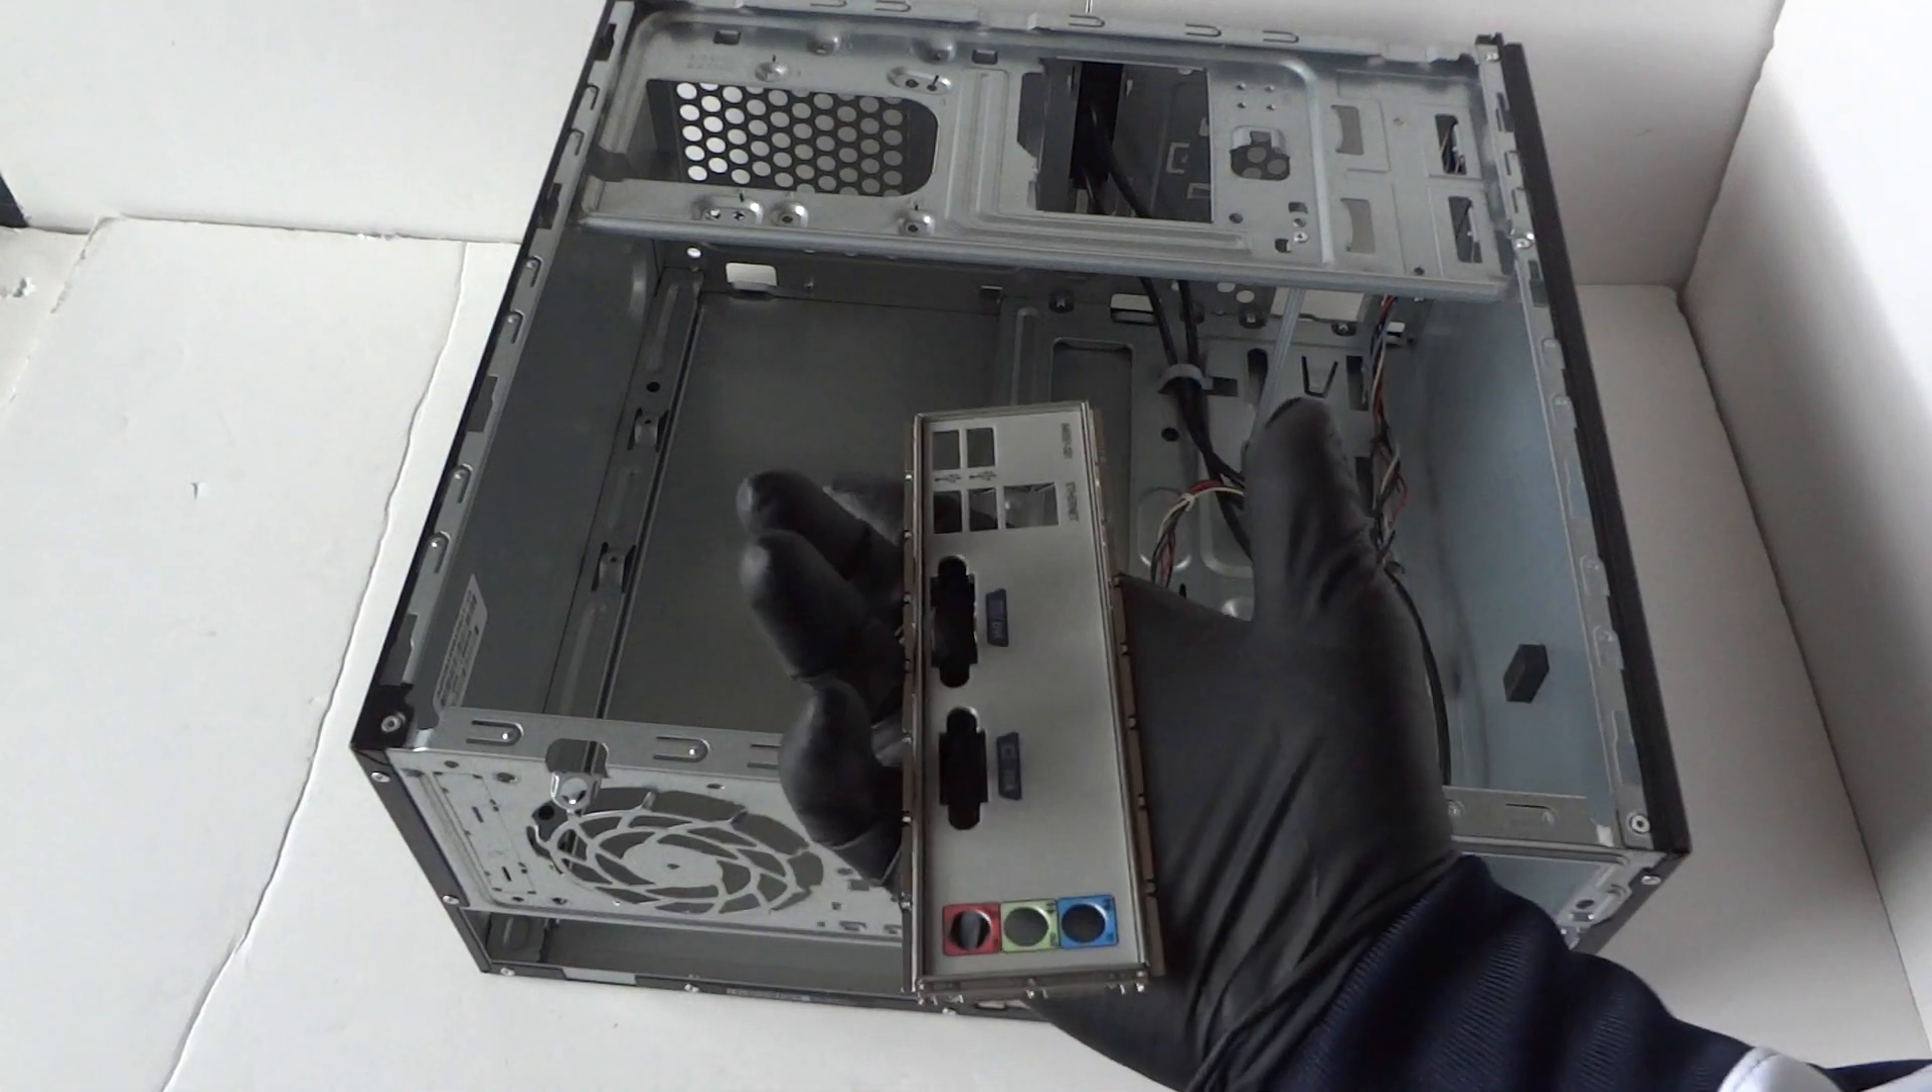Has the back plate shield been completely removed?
Yes.